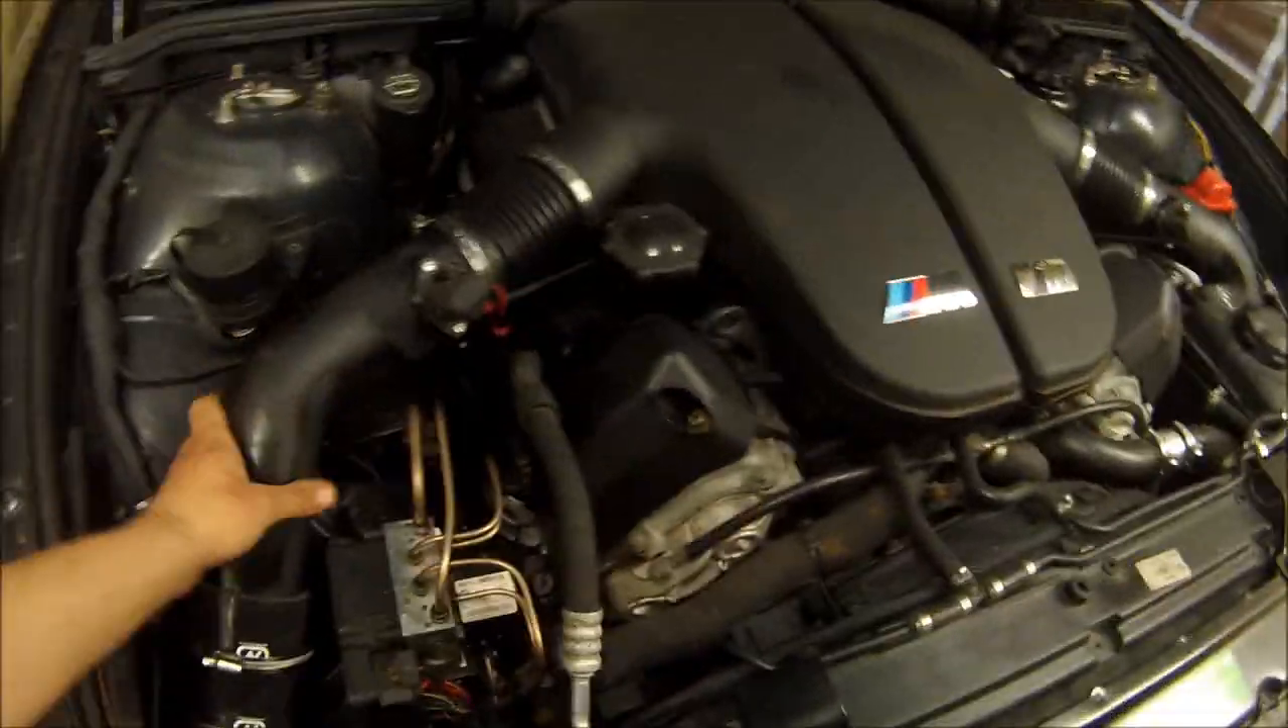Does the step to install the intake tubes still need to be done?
No.